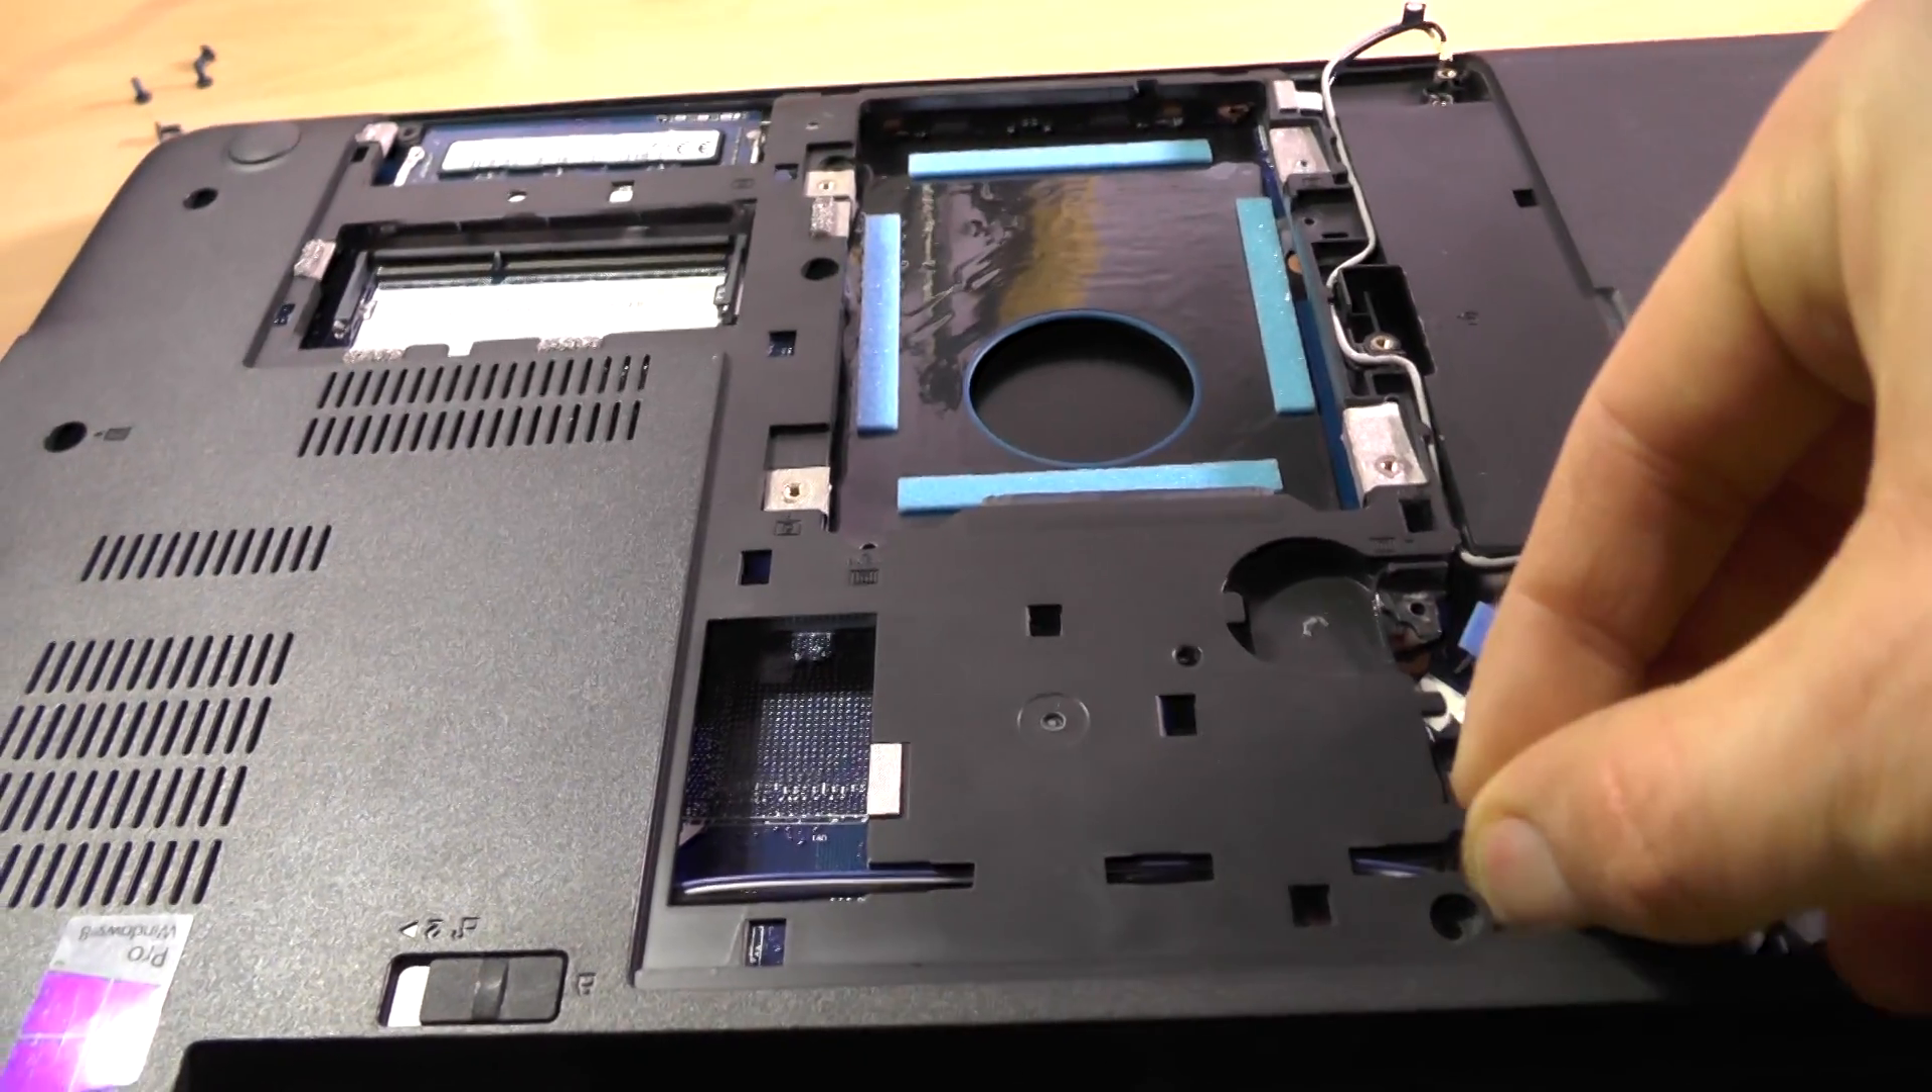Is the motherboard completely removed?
No.